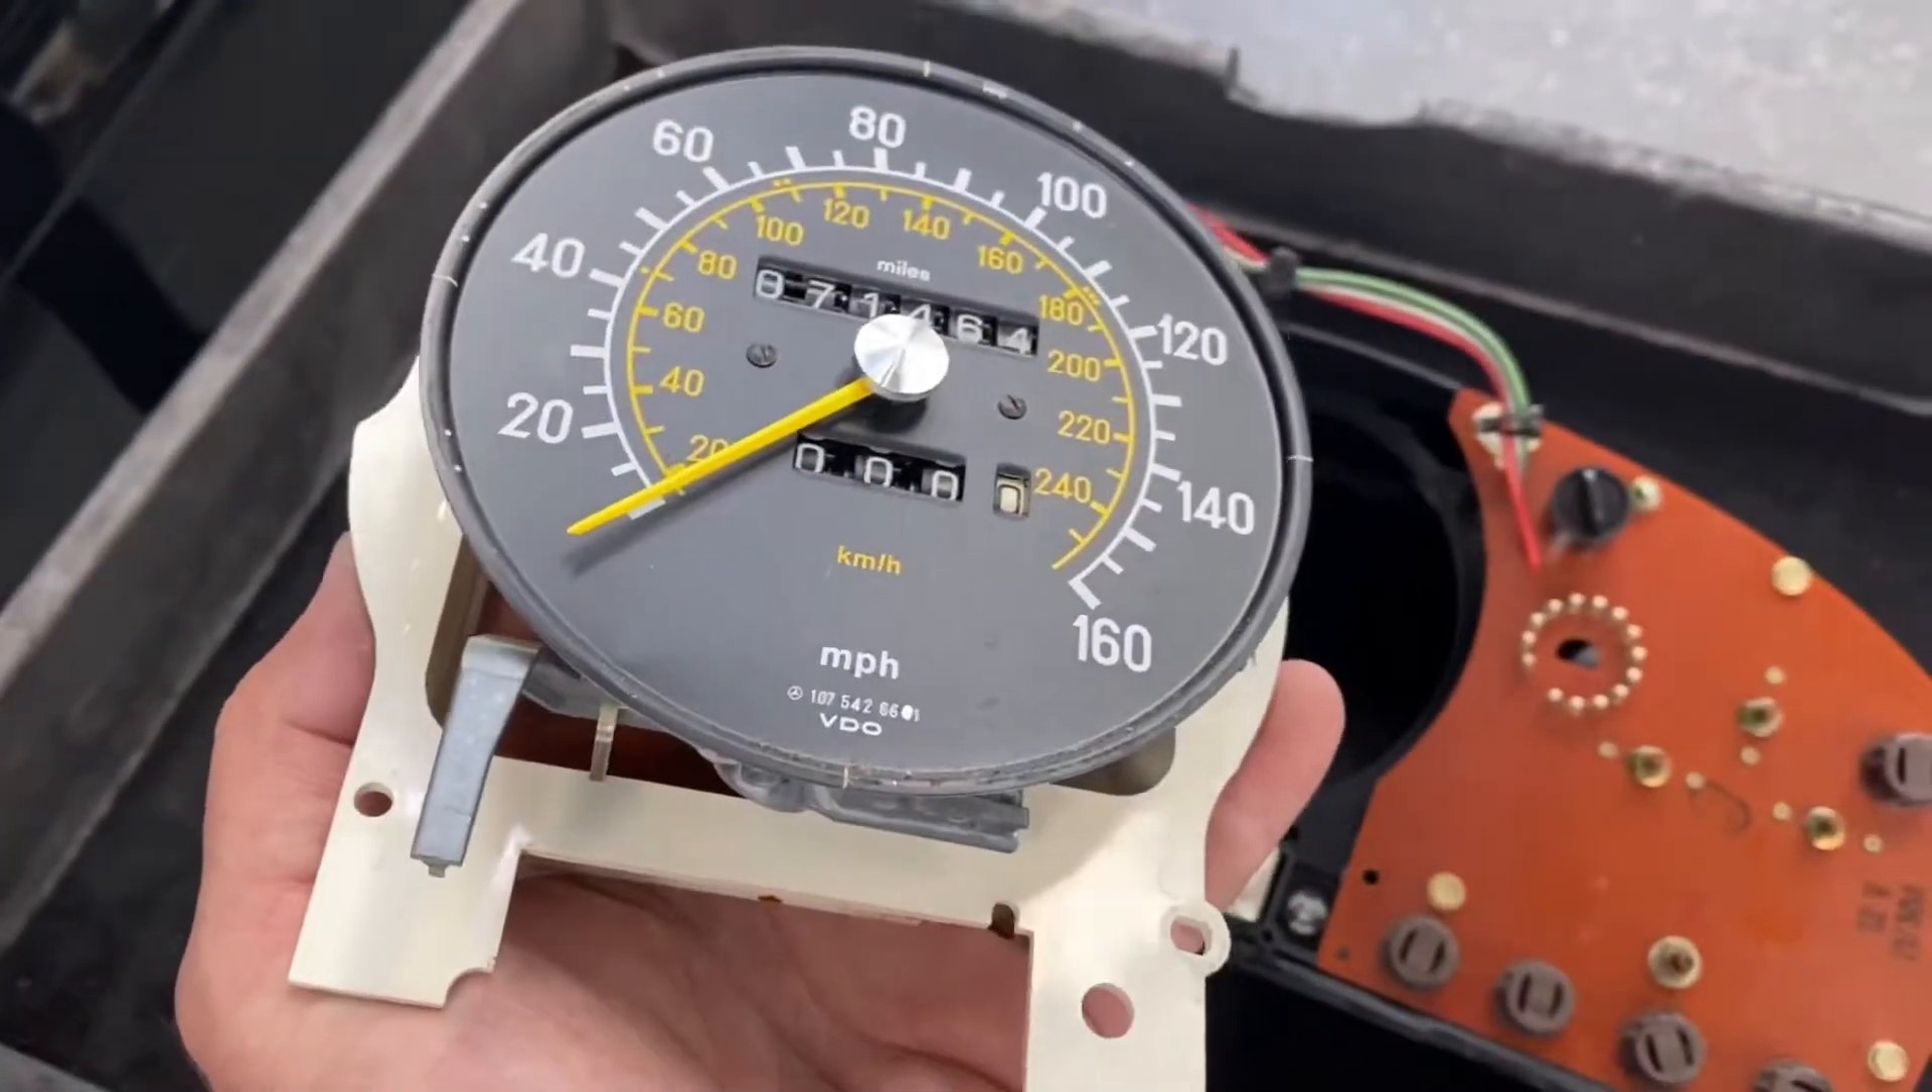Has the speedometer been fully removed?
Yes.